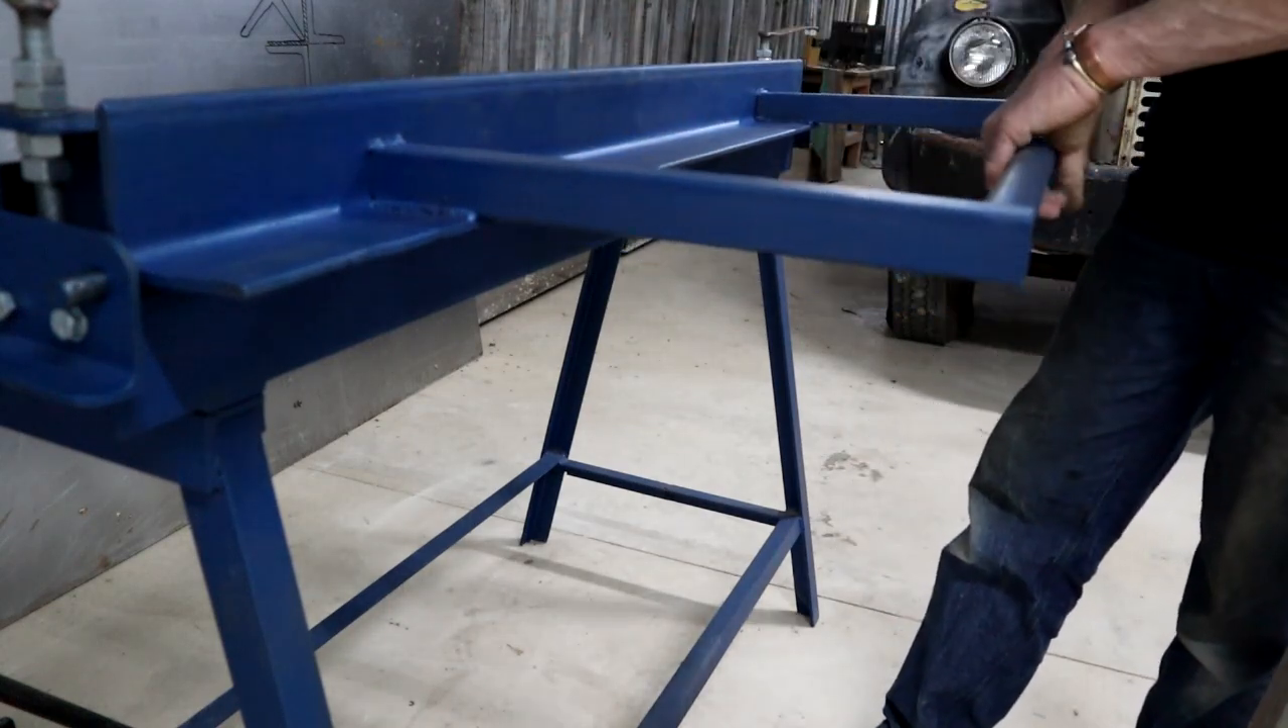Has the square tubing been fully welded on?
Yes.